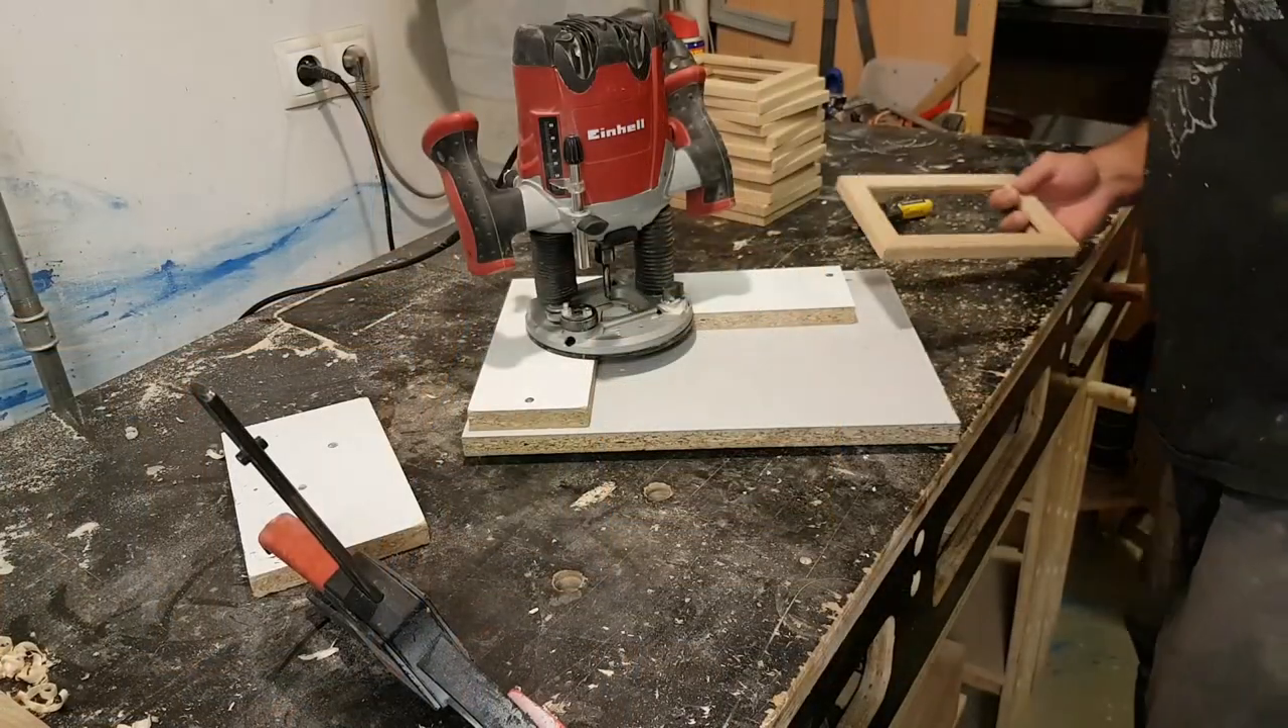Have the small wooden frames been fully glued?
Yes.